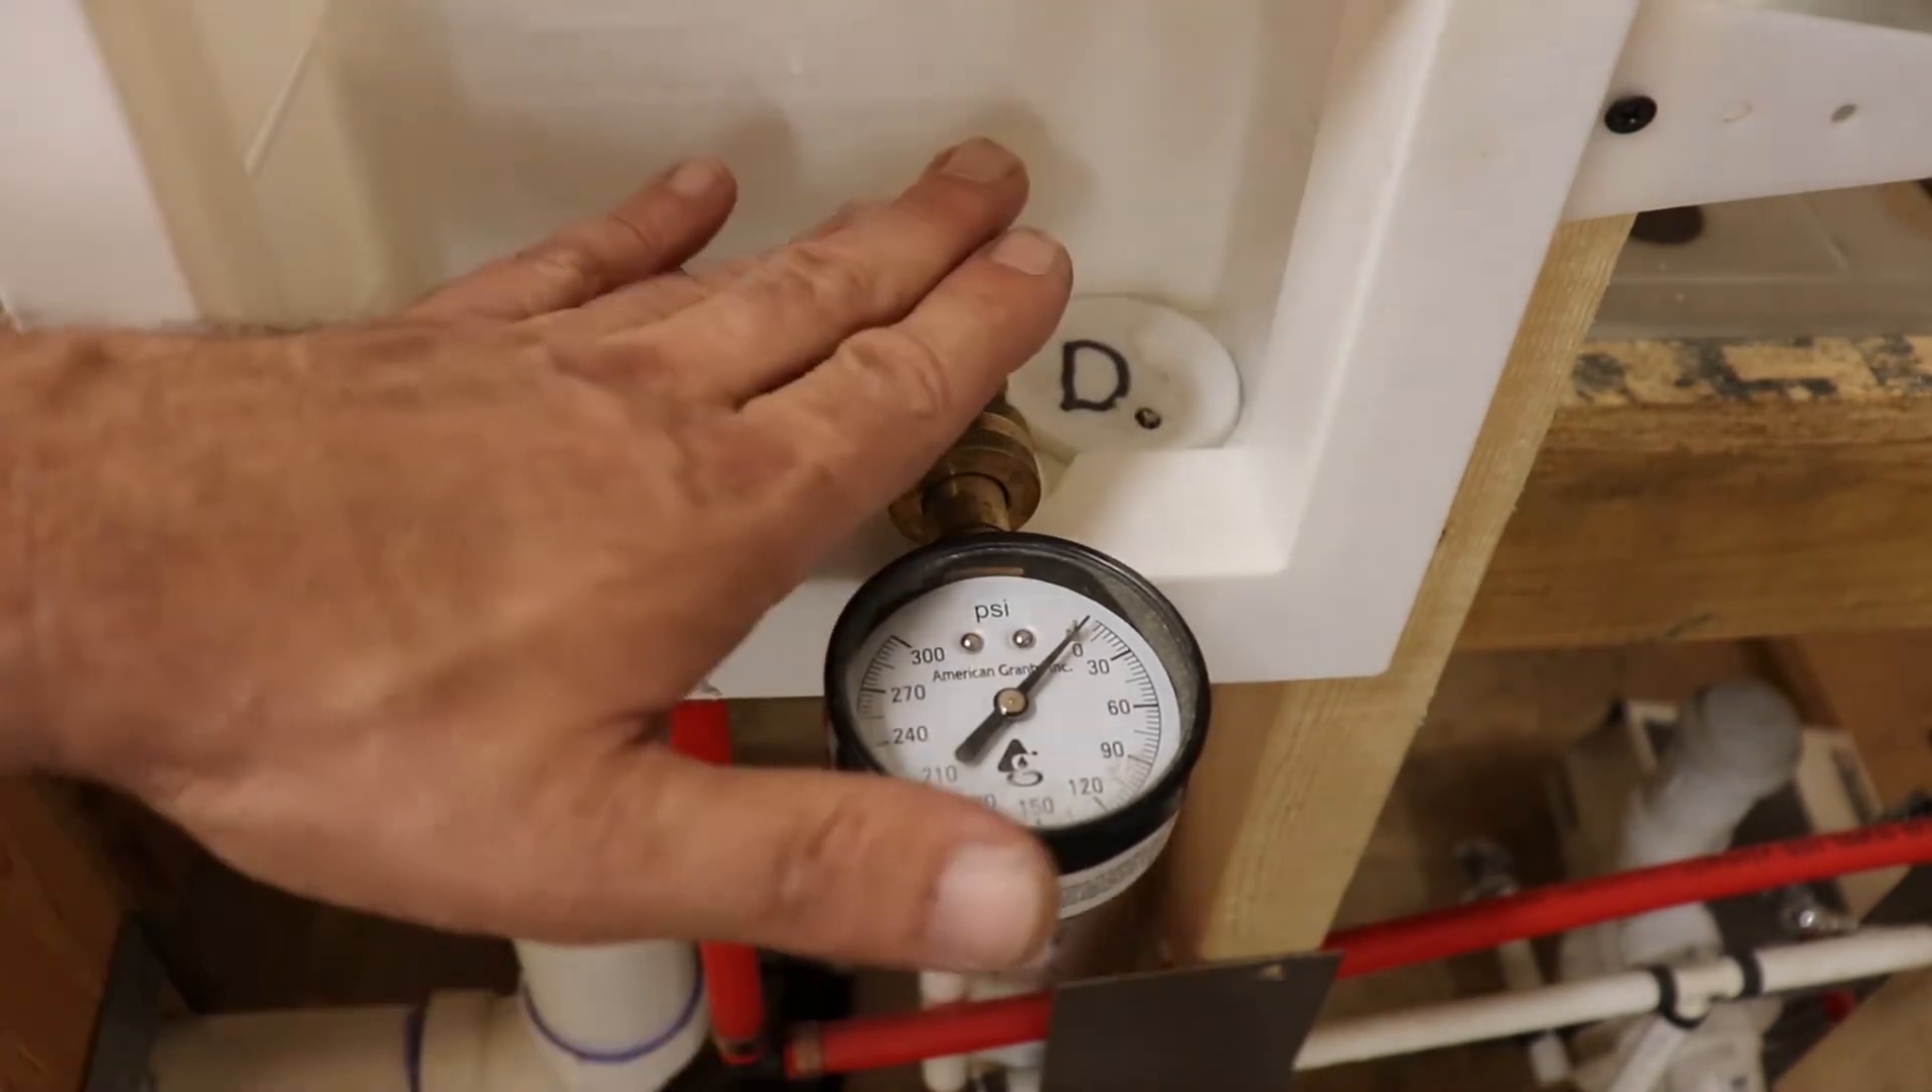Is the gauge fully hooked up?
Yes.